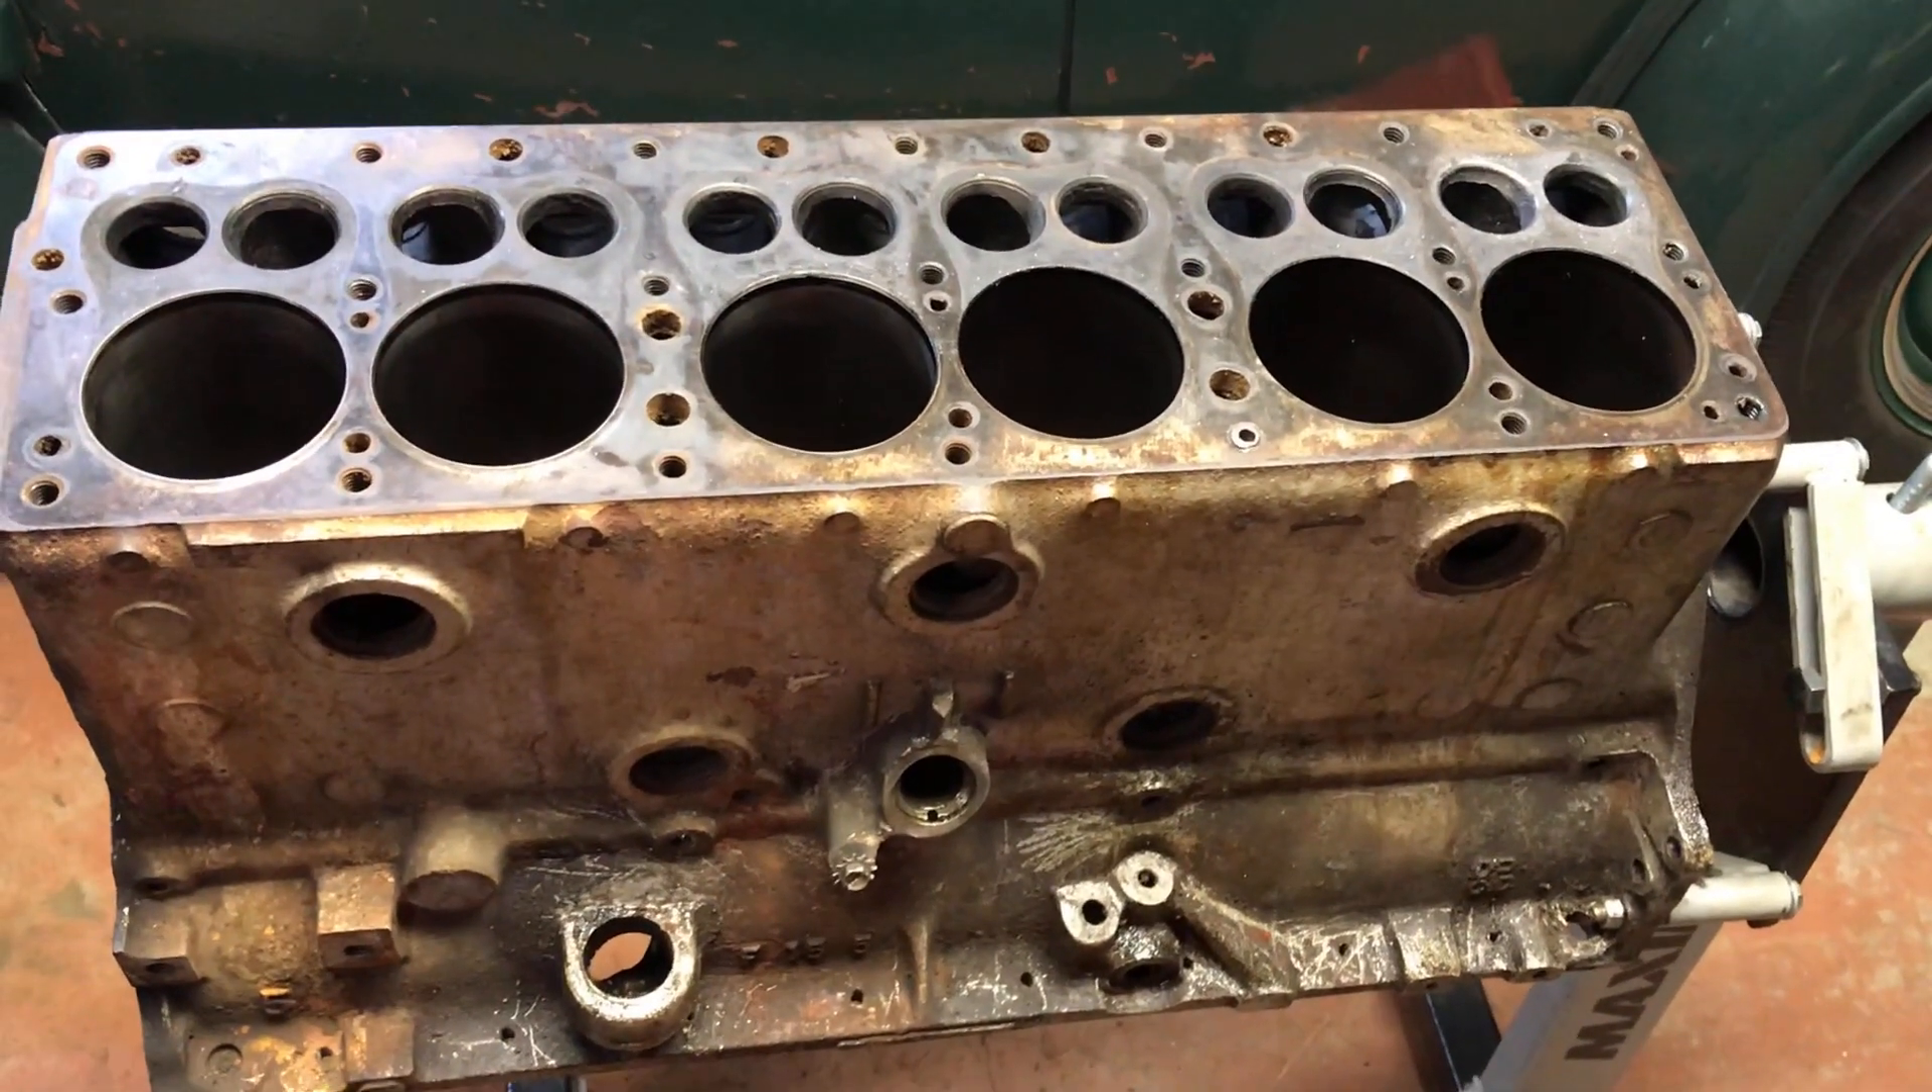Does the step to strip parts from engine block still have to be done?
No.